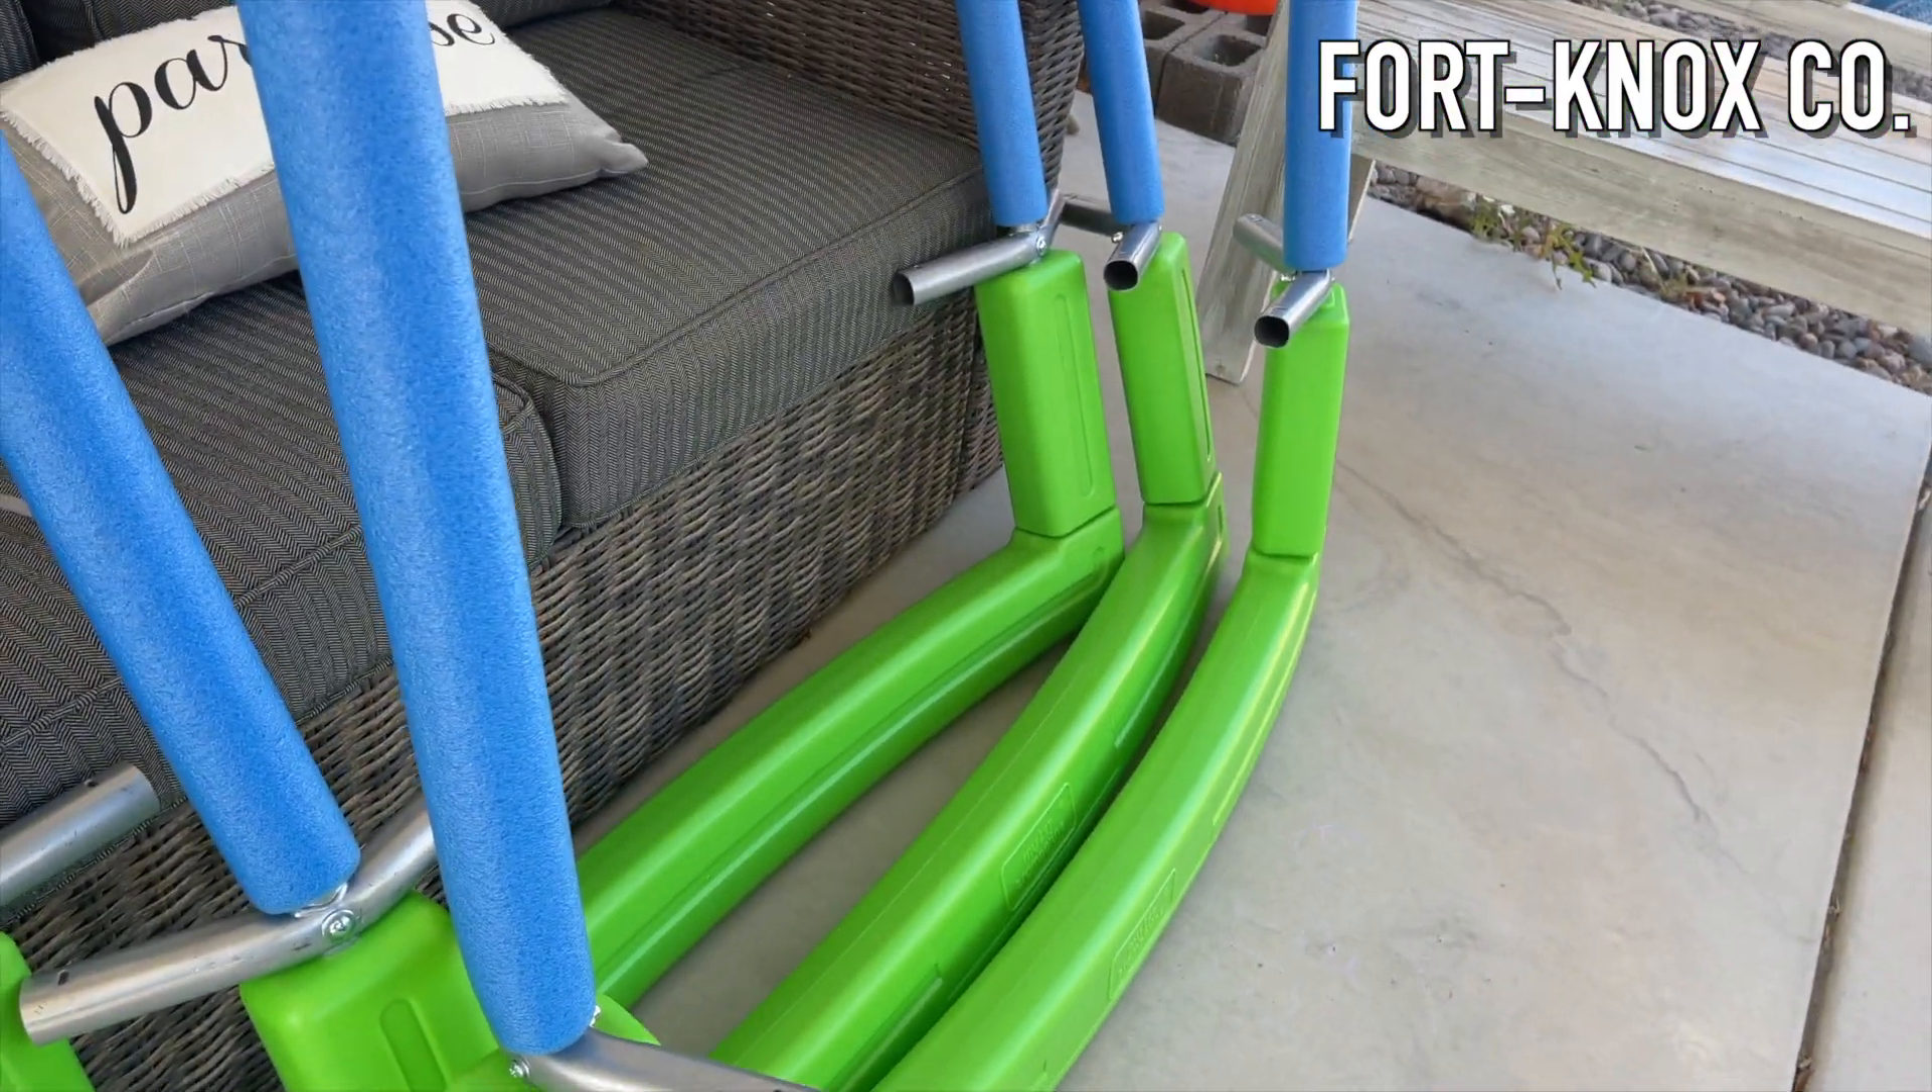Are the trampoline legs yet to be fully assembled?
No.